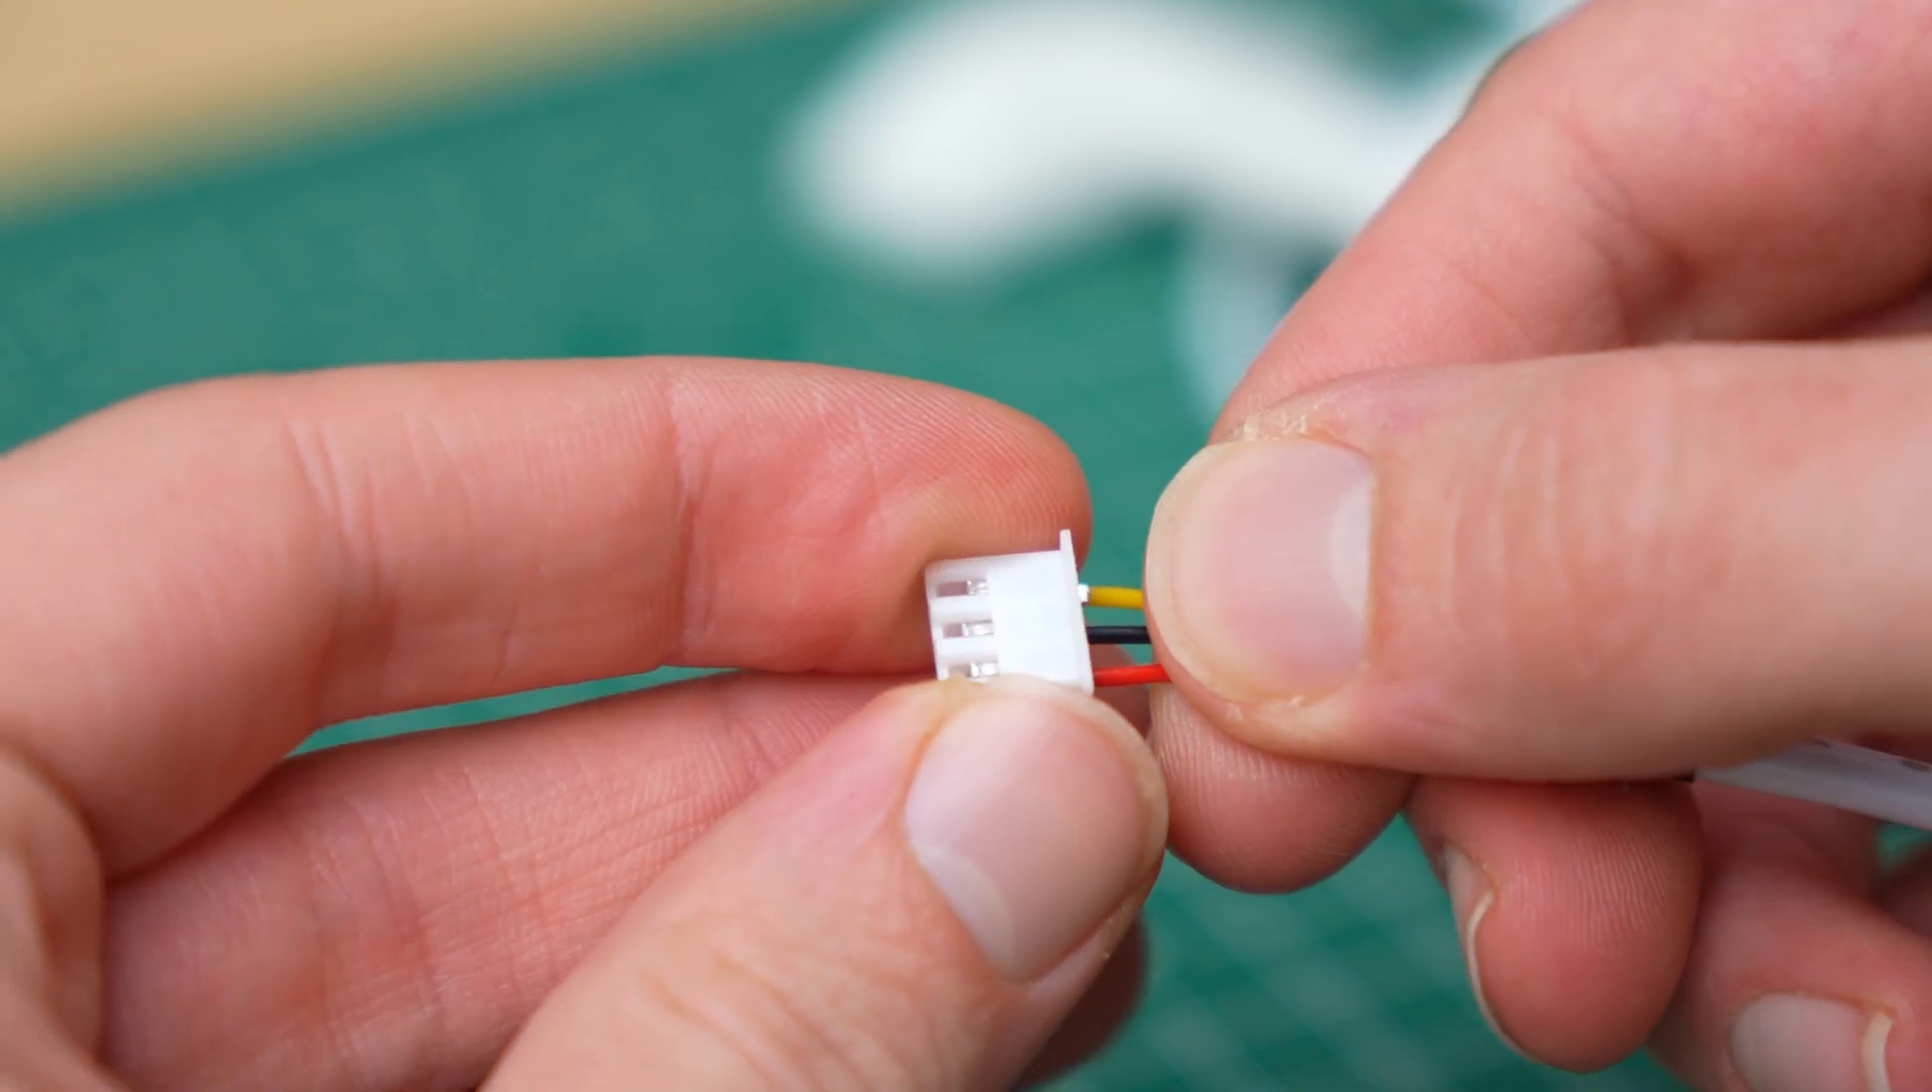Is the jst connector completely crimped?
Yes.